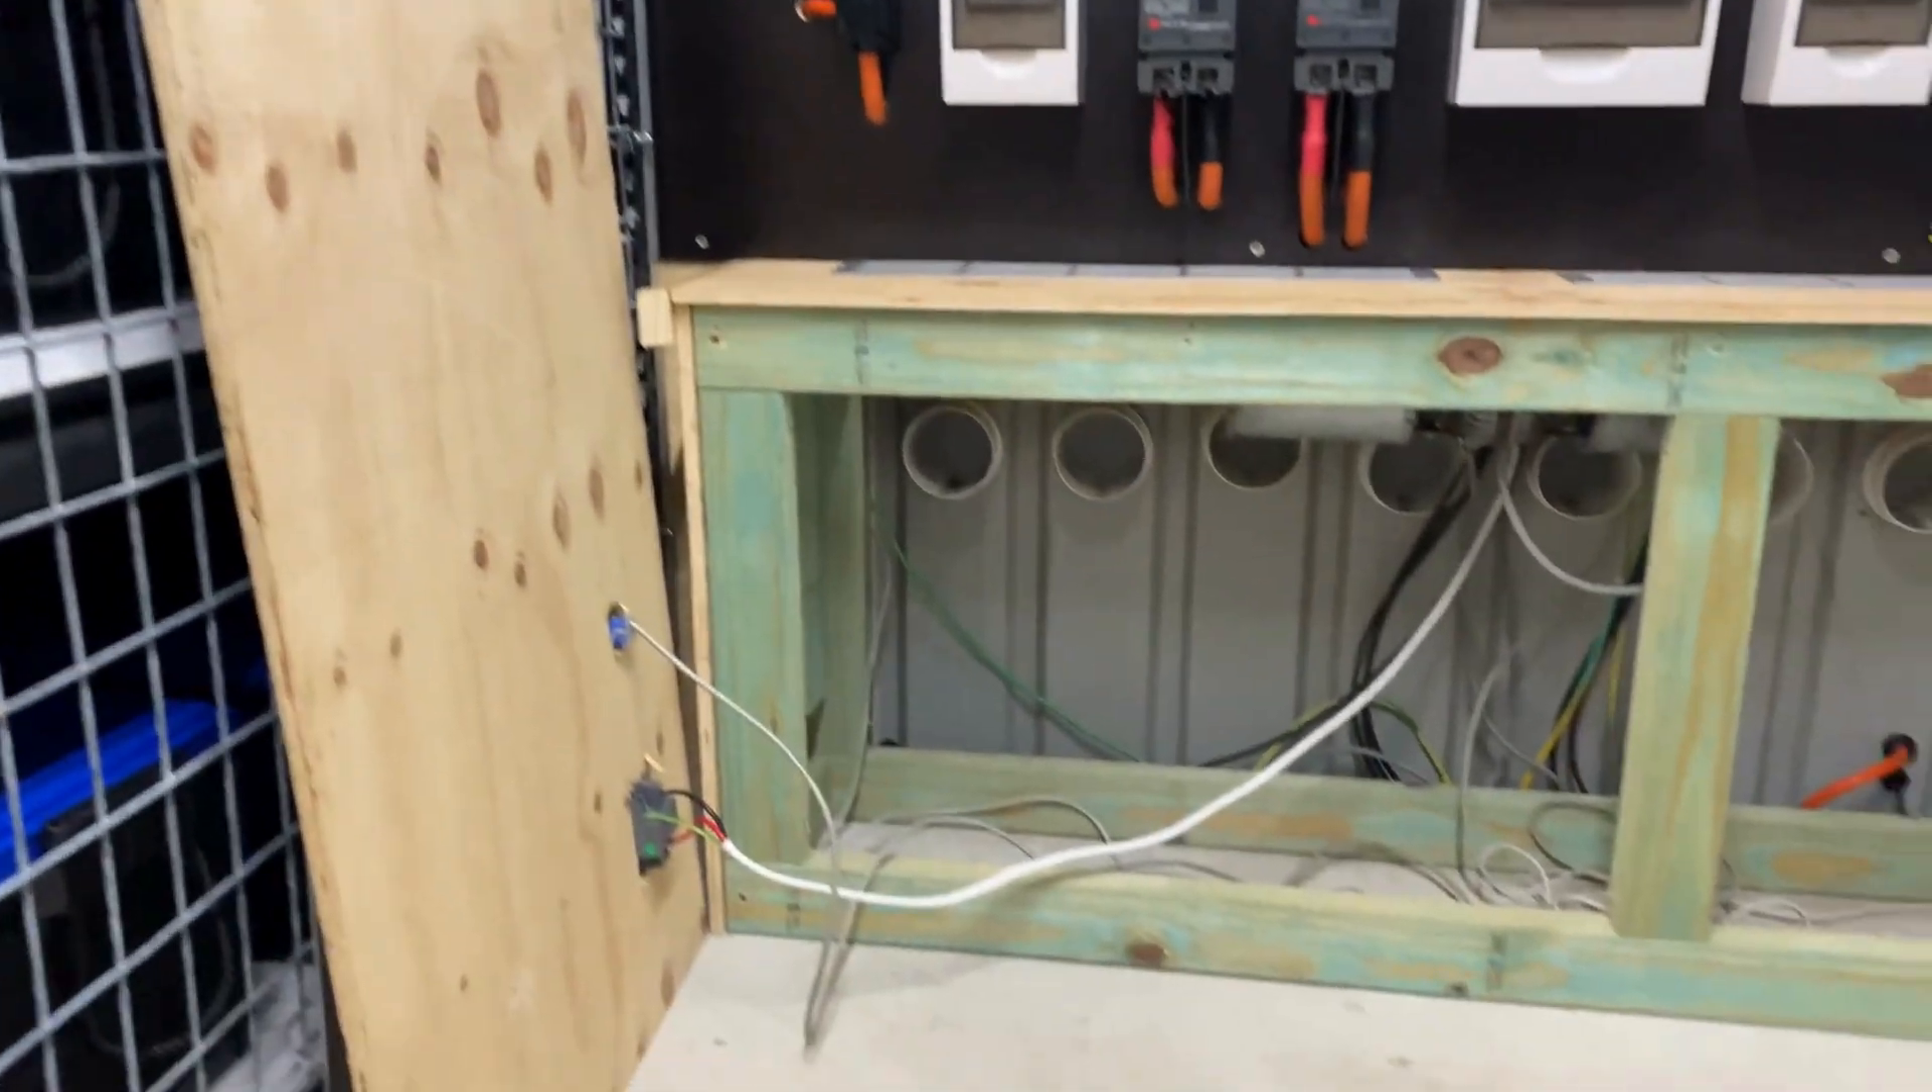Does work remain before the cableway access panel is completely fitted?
Yes.